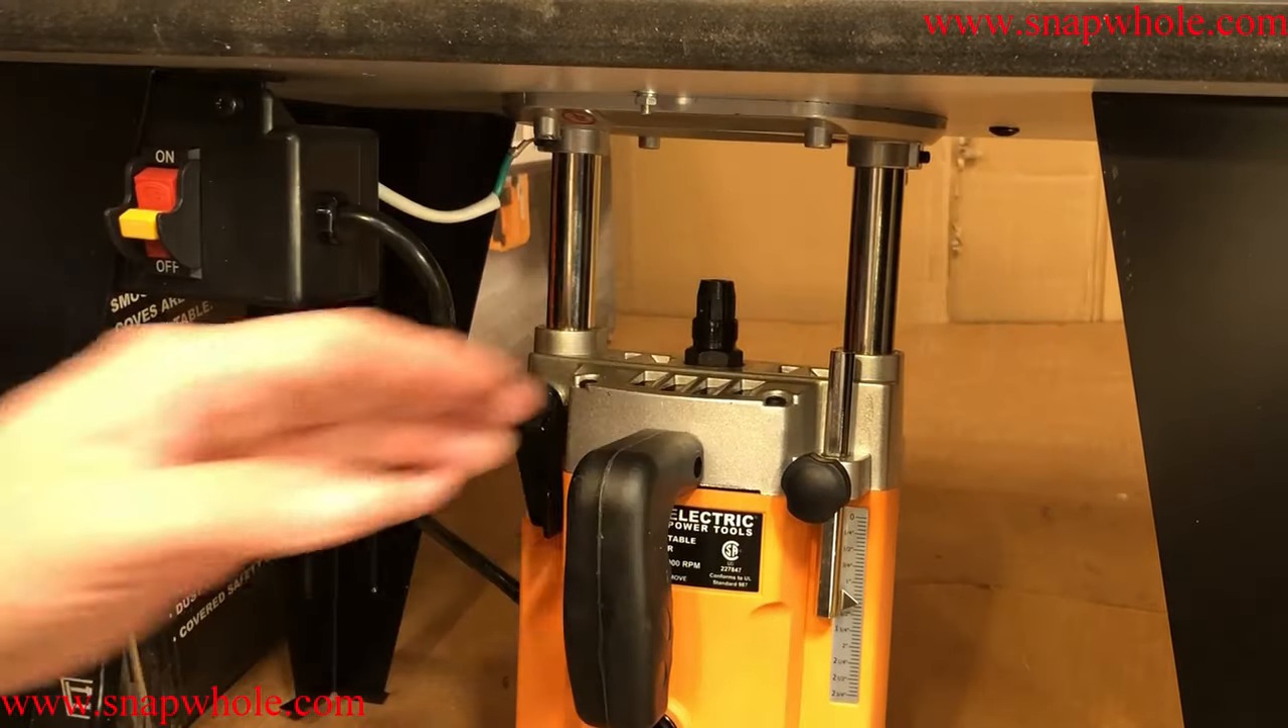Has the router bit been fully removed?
Yes.